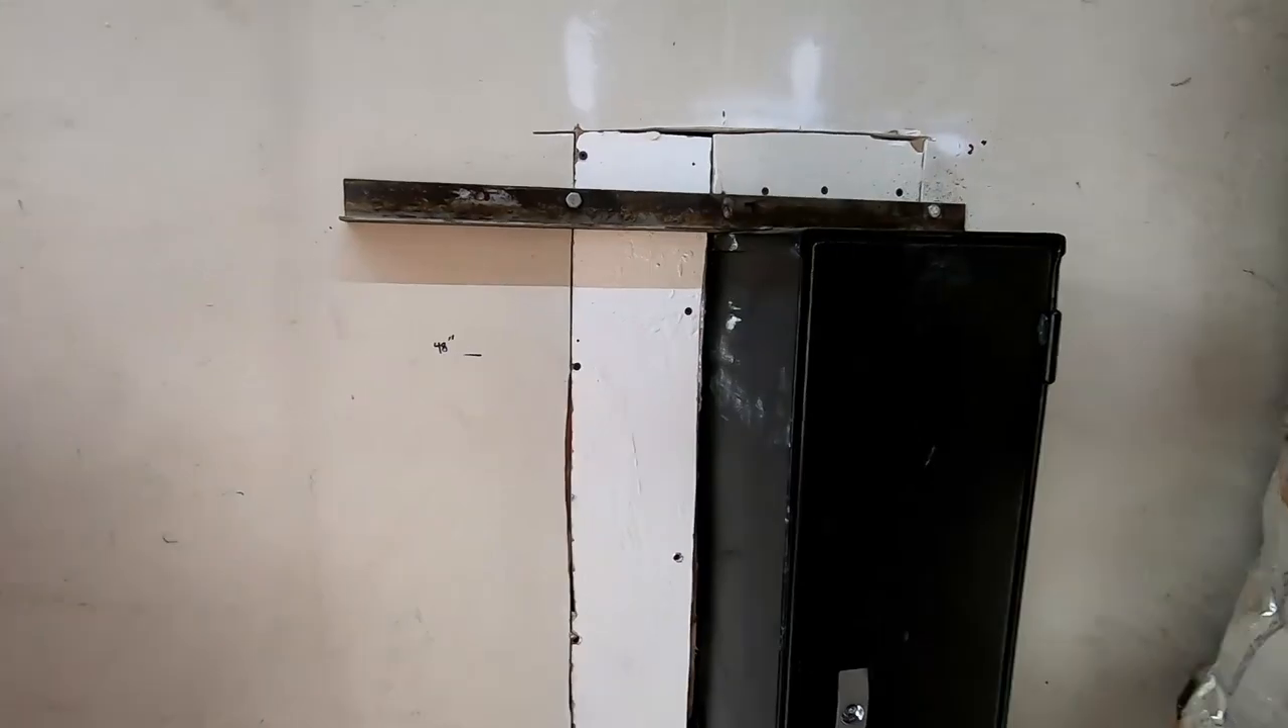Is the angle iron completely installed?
Yes.